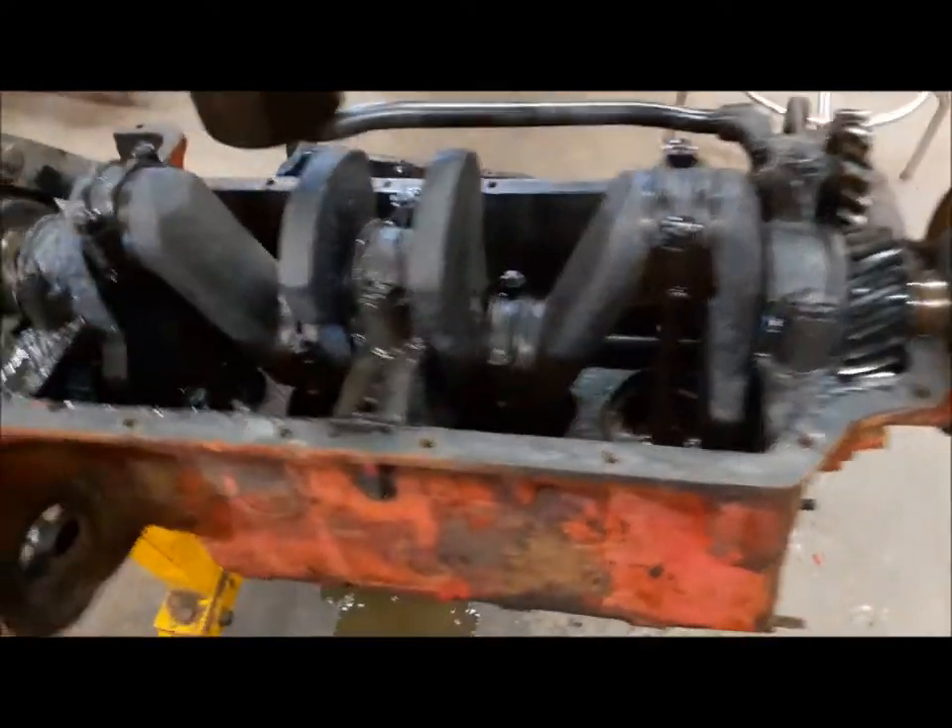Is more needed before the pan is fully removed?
No.